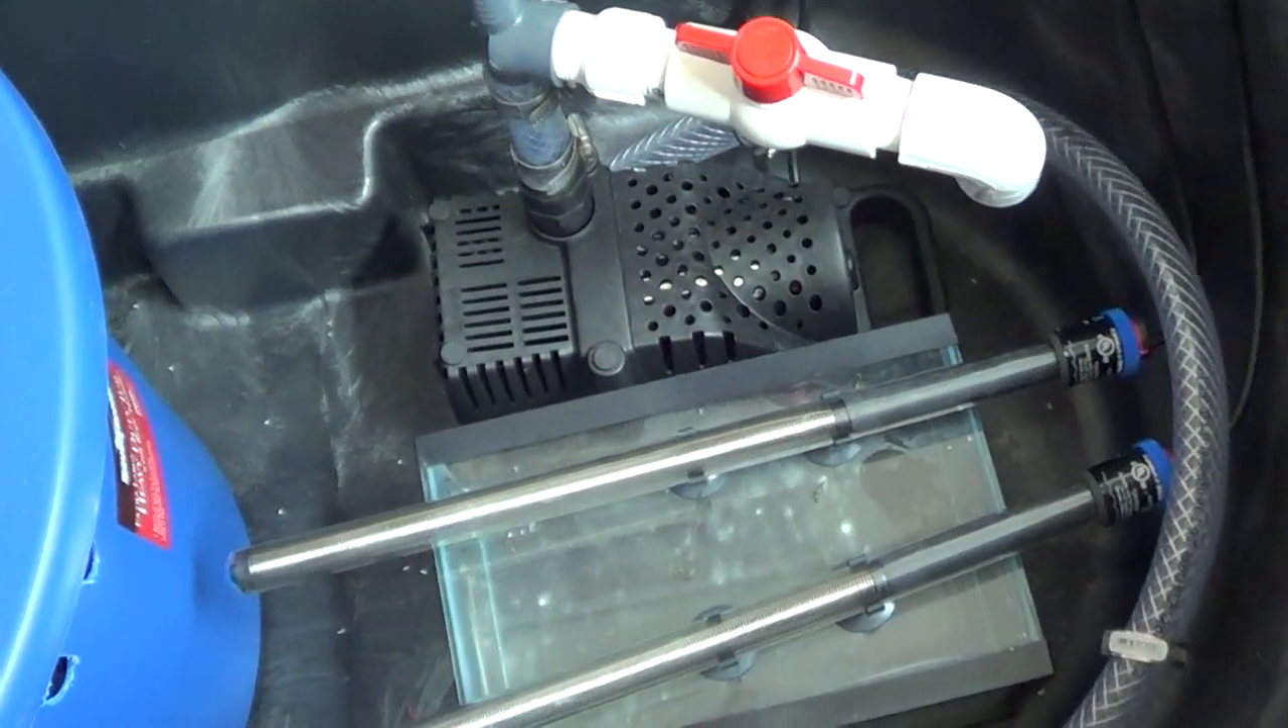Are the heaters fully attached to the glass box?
Yes.